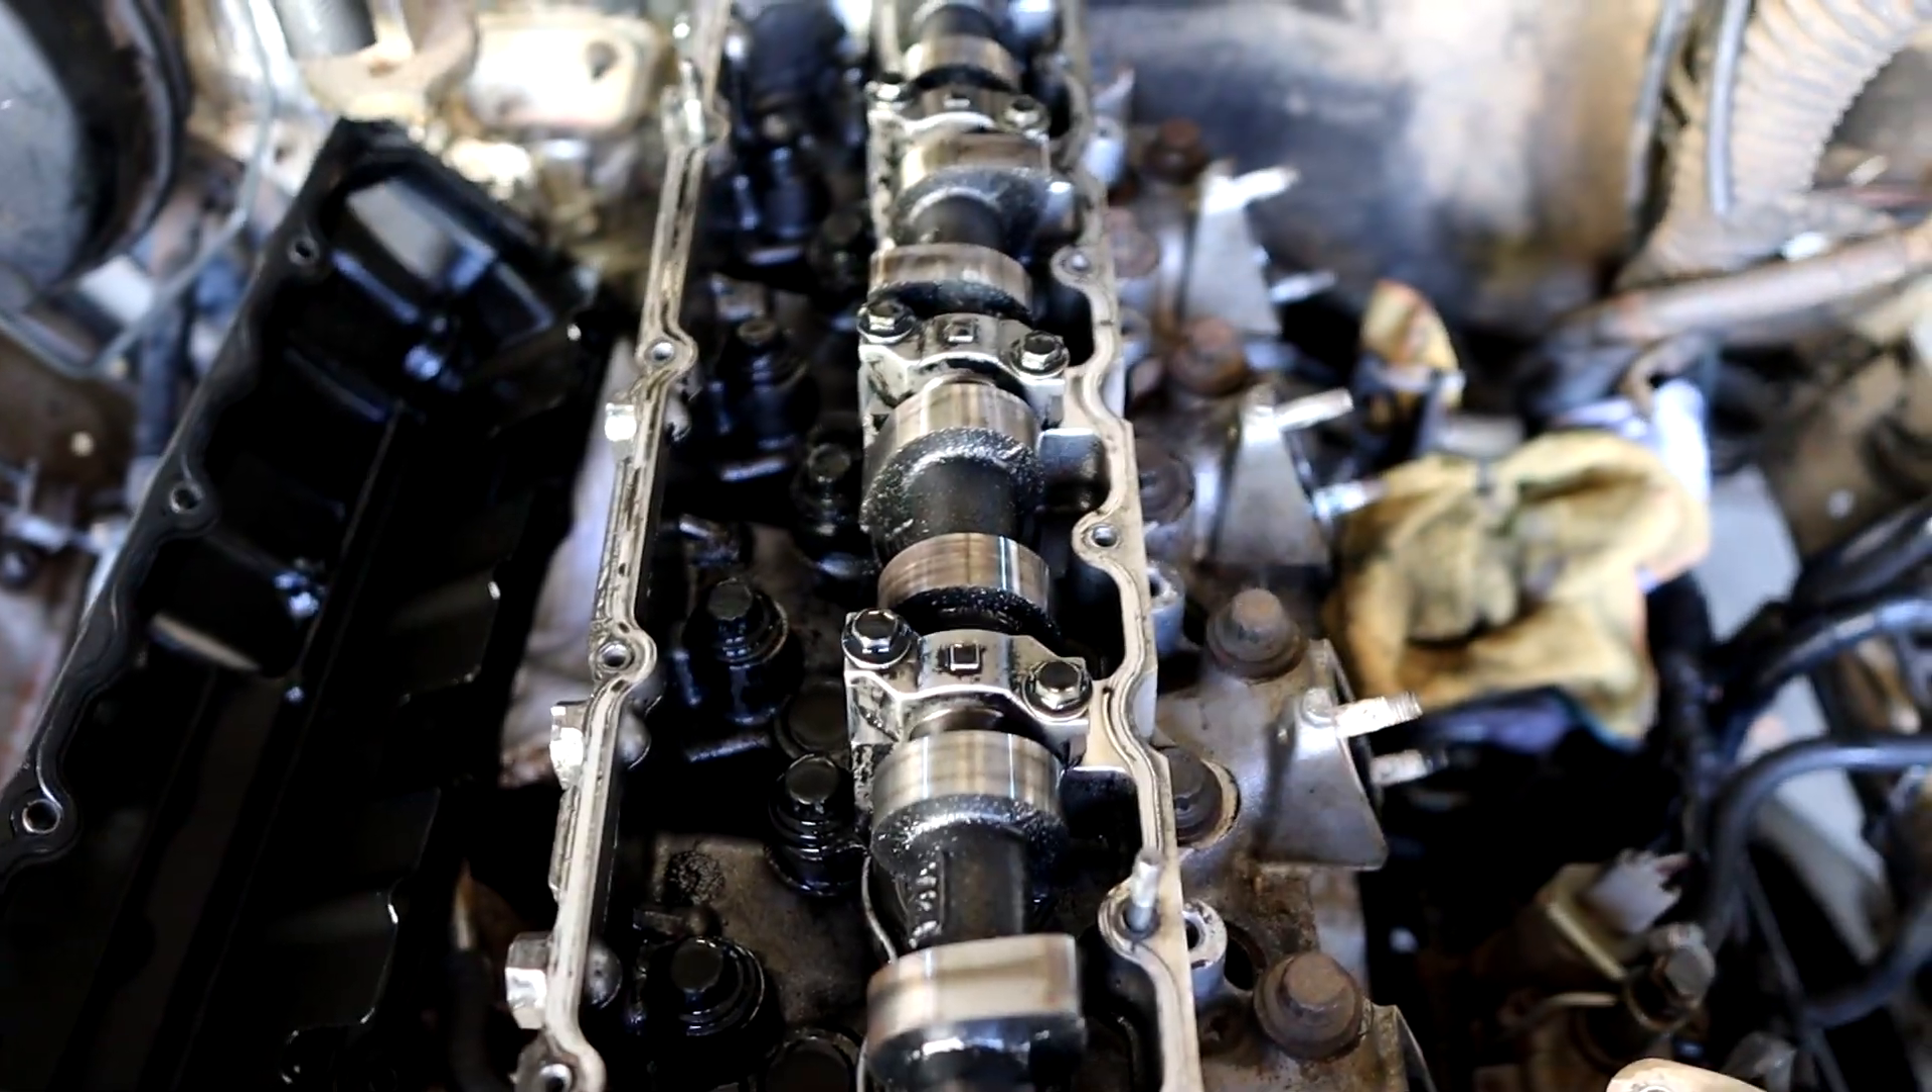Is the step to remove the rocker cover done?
Yes.